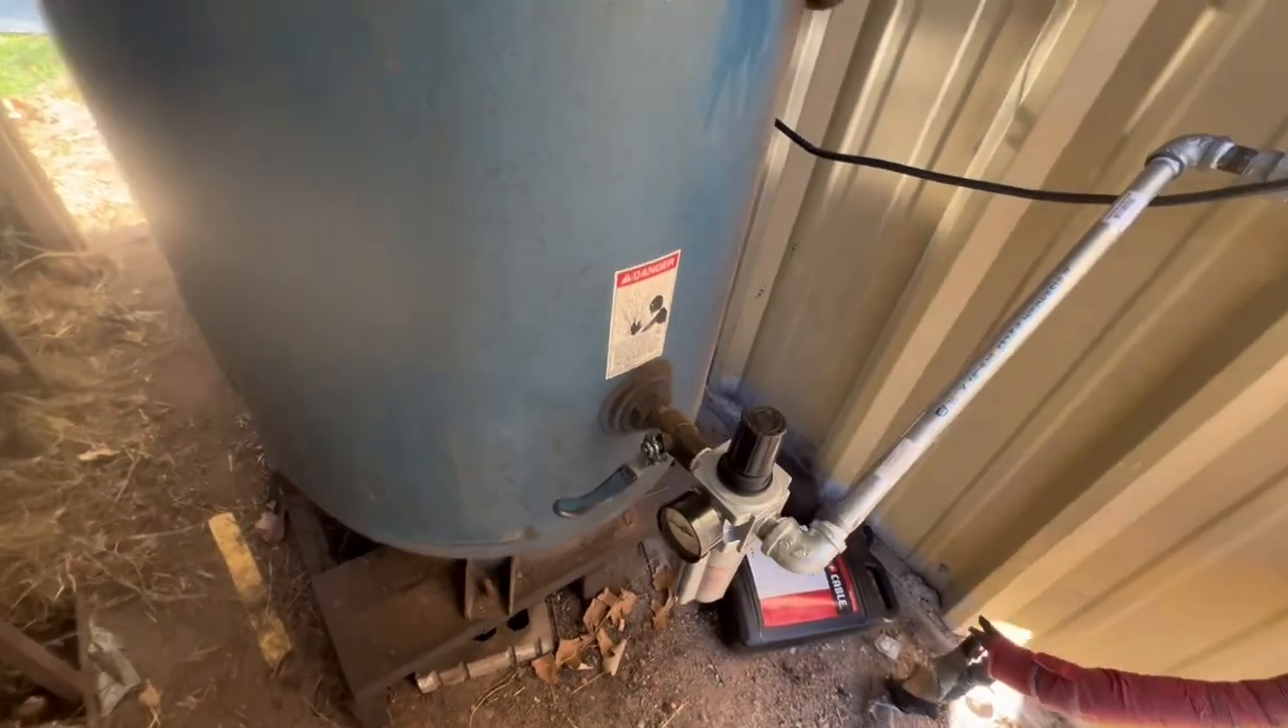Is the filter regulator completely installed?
Yes.